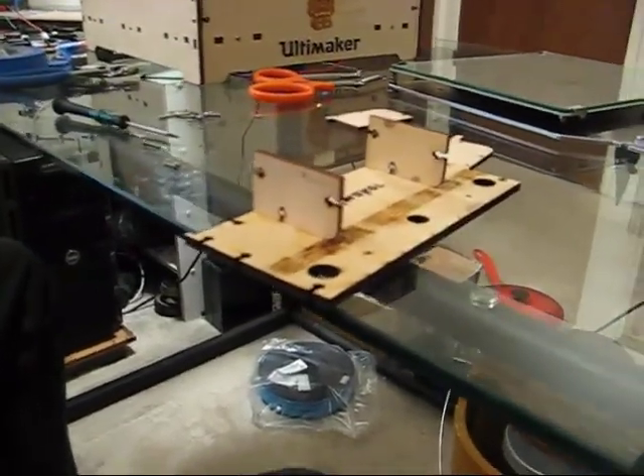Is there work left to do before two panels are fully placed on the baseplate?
No.